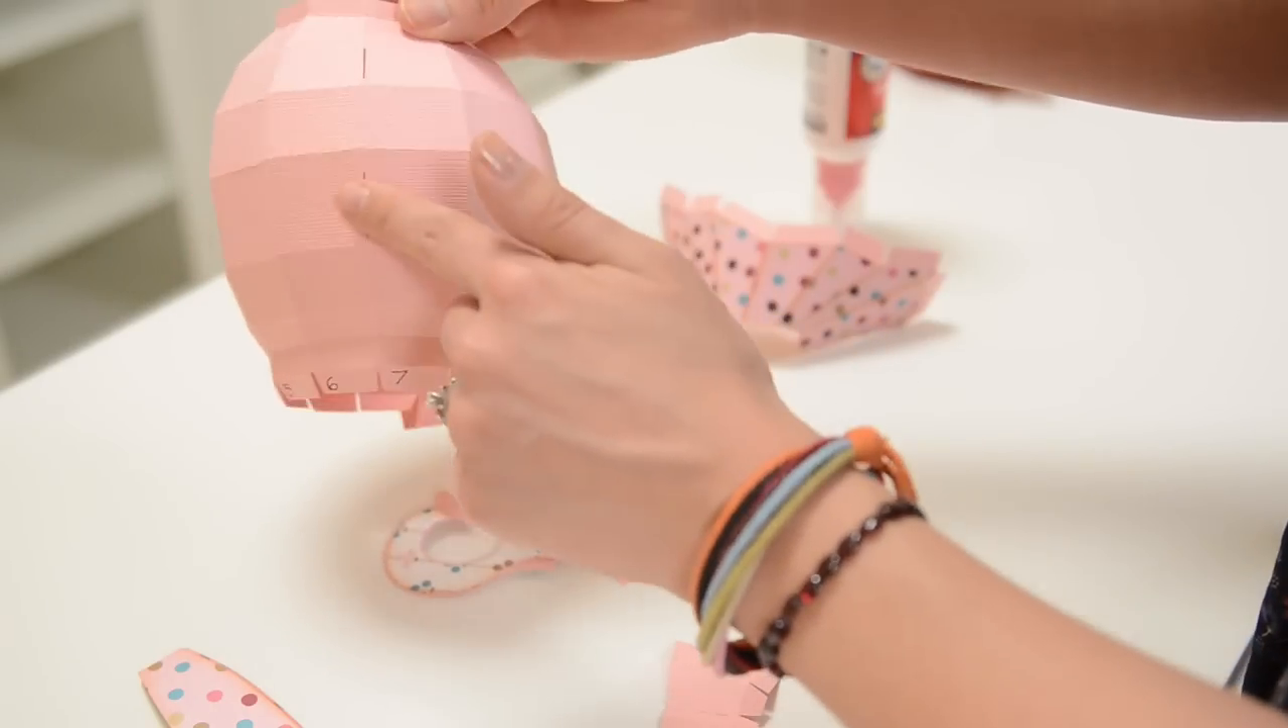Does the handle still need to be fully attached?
Yes.